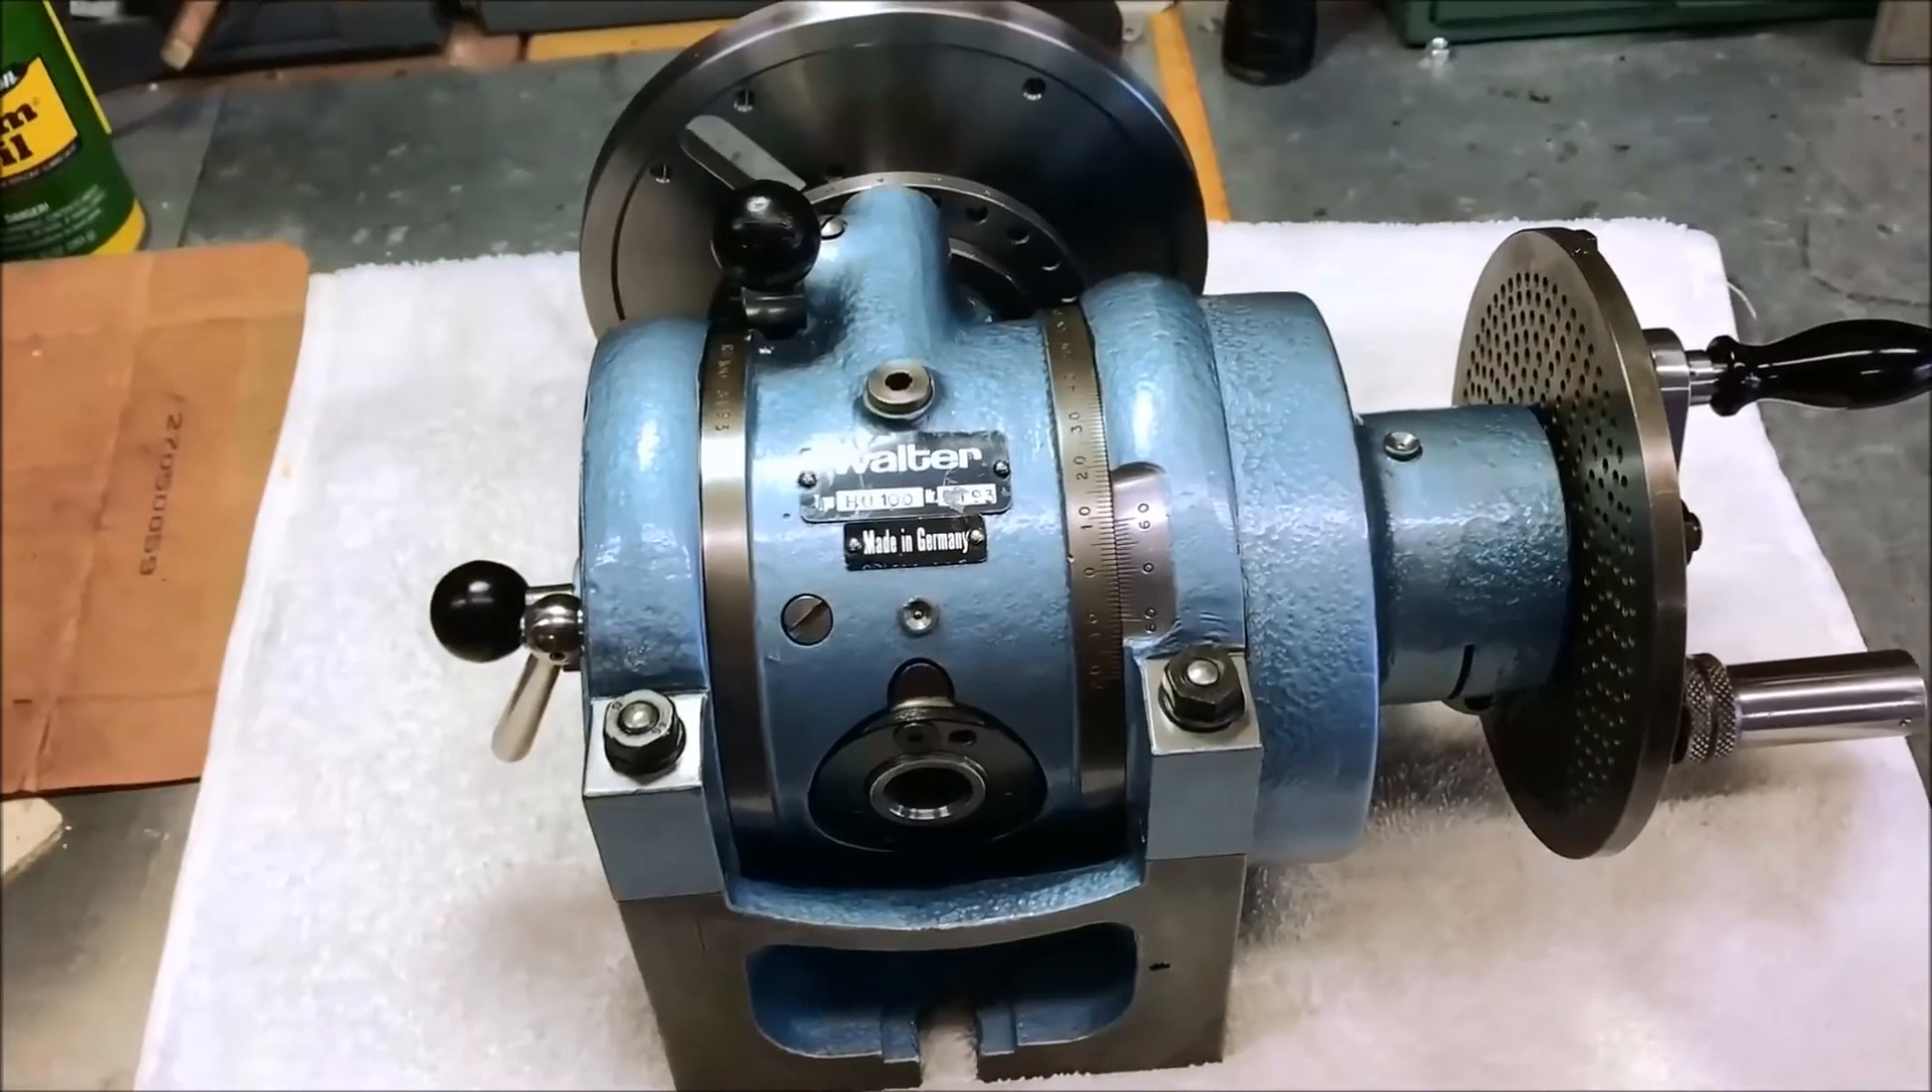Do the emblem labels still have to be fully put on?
No.